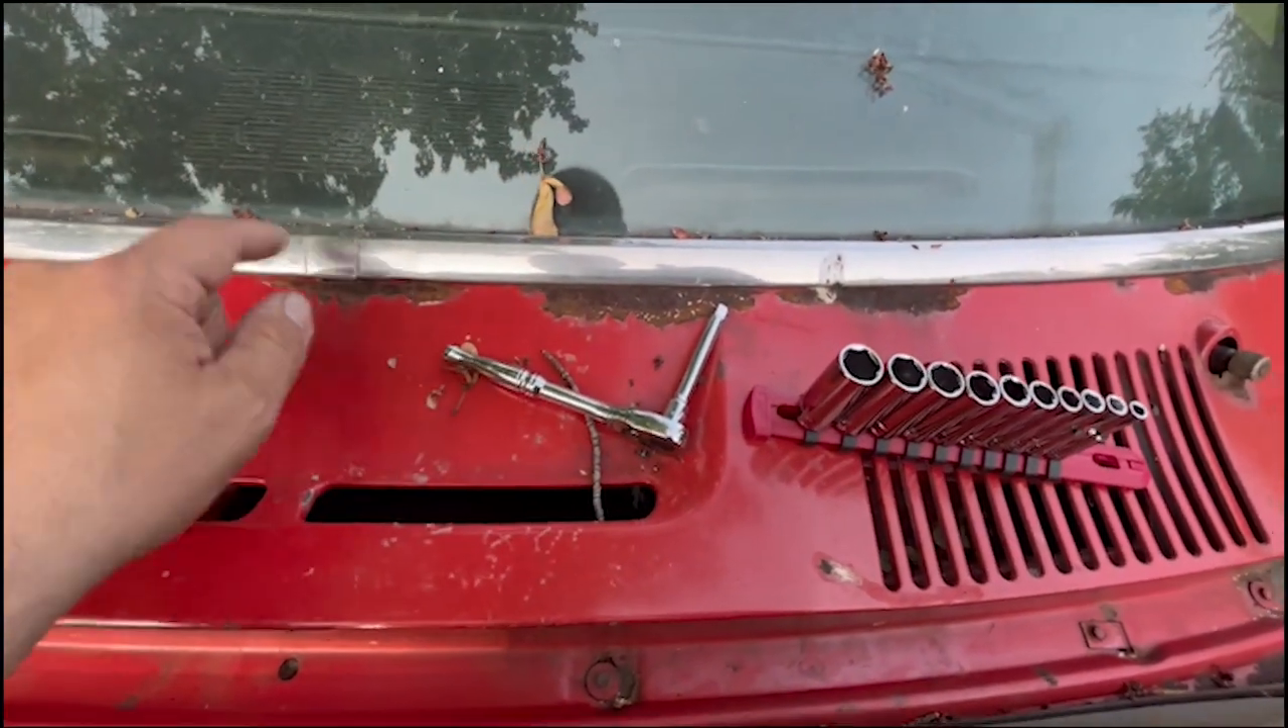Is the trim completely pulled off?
No.